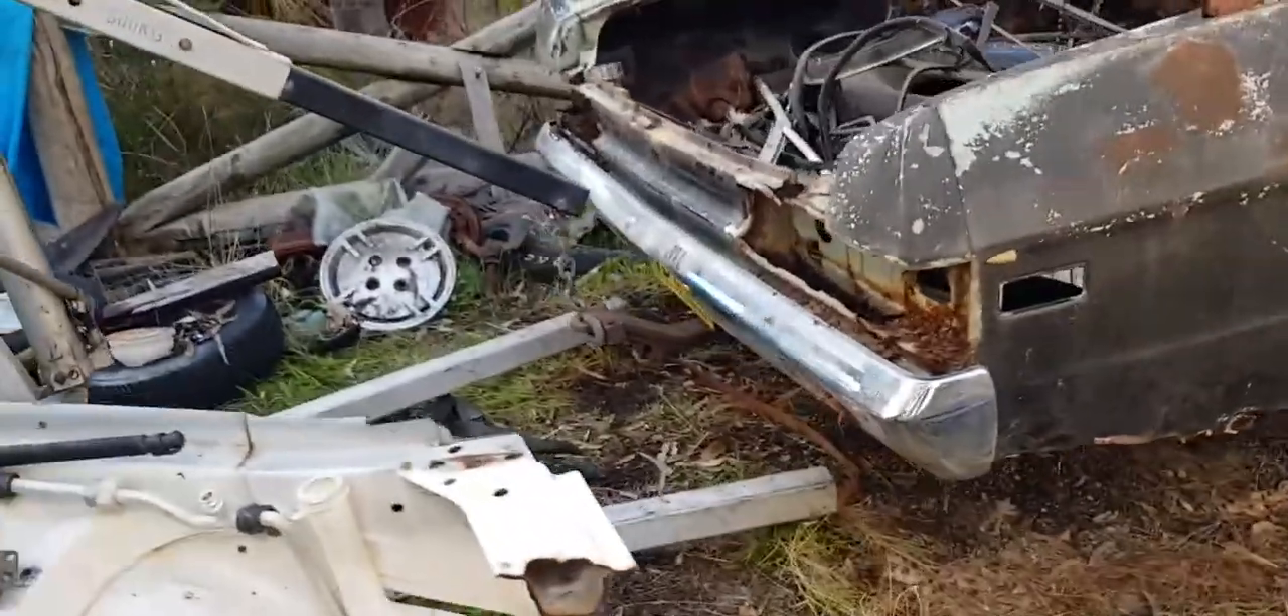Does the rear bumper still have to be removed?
Yes.